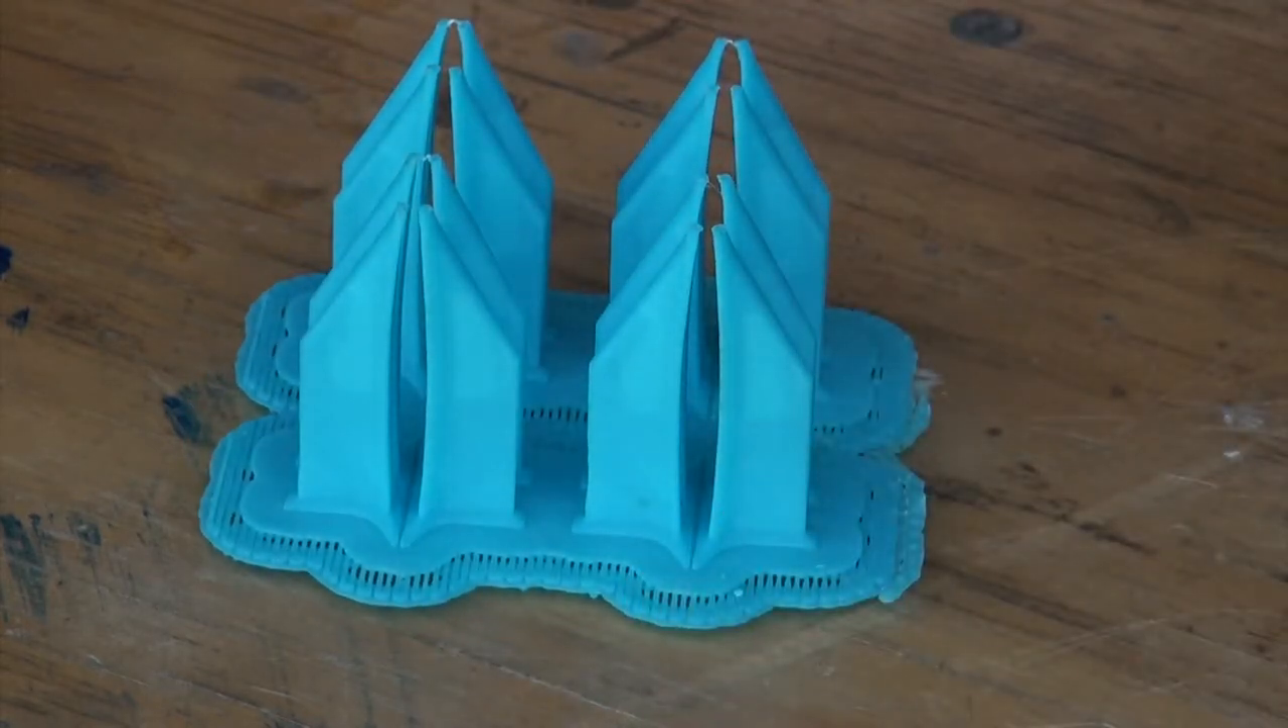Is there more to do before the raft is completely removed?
Yes.